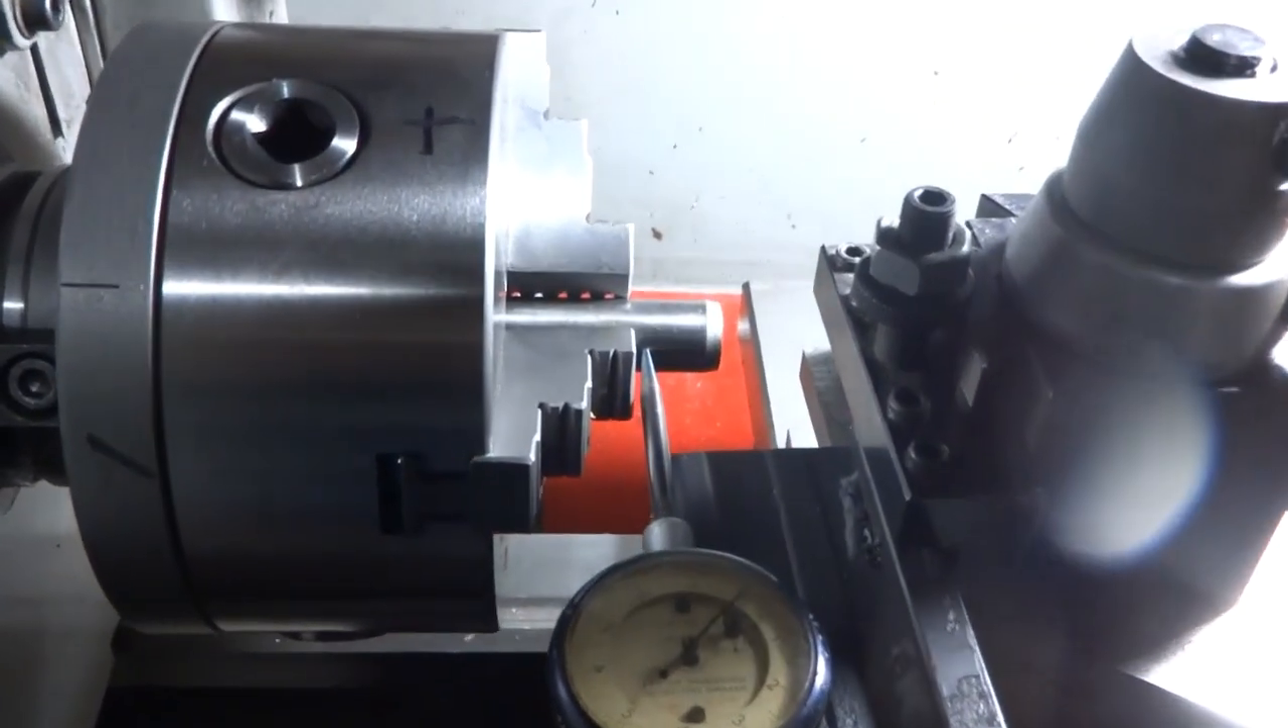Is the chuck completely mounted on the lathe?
Yes.